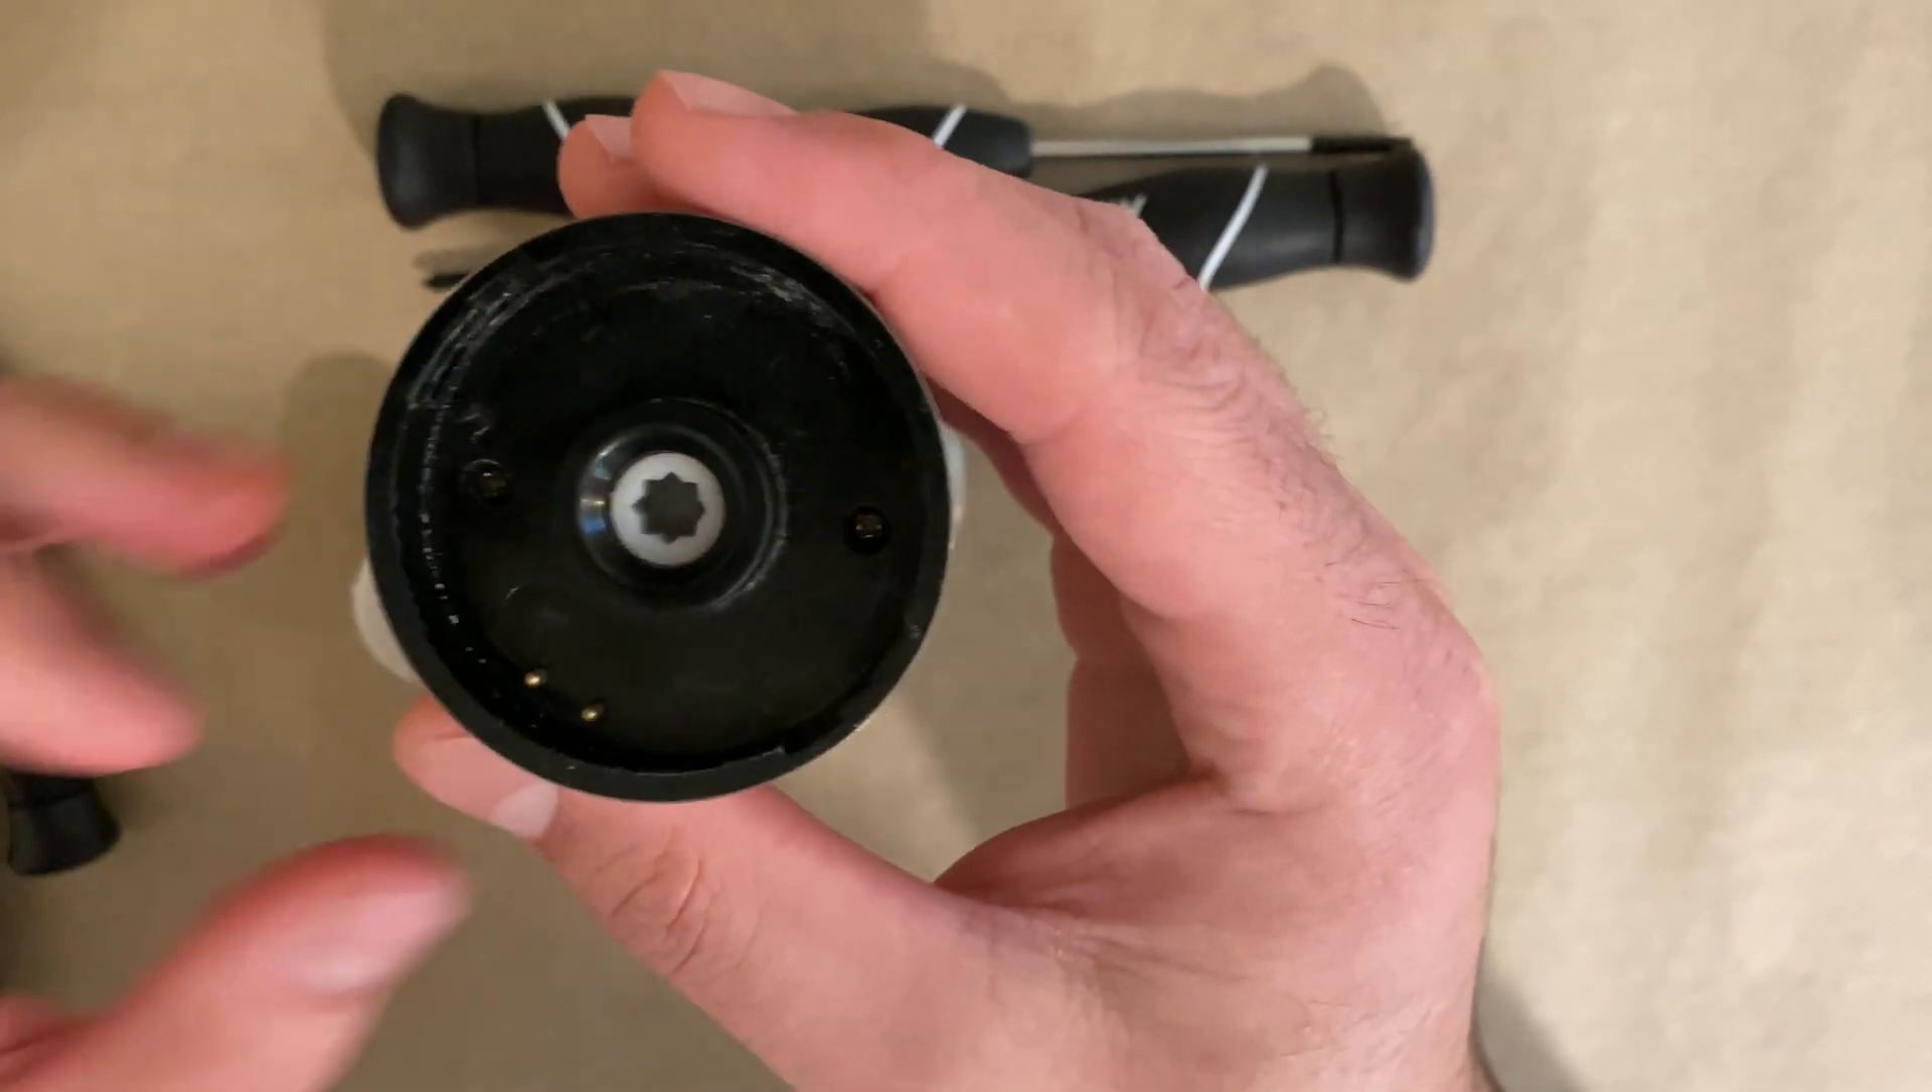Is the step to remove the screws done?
No.